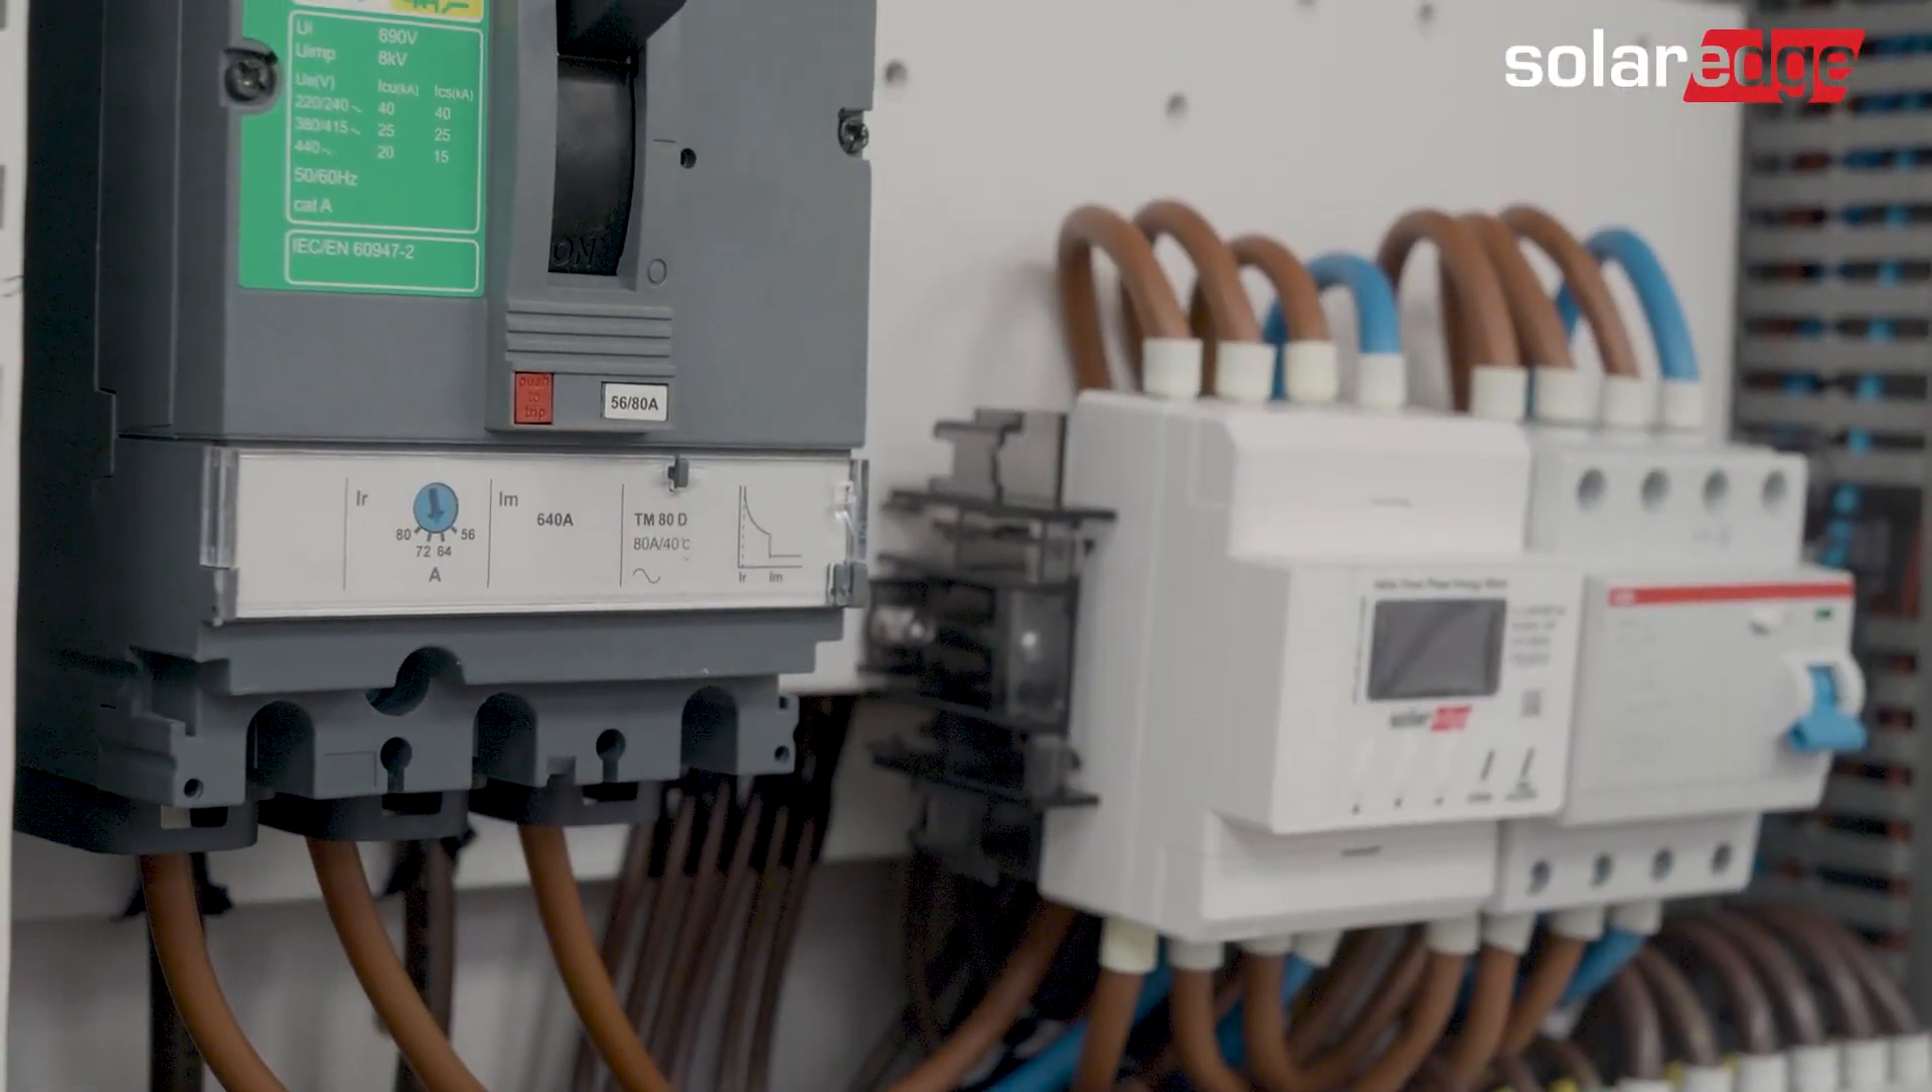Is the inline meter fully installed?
Yes.